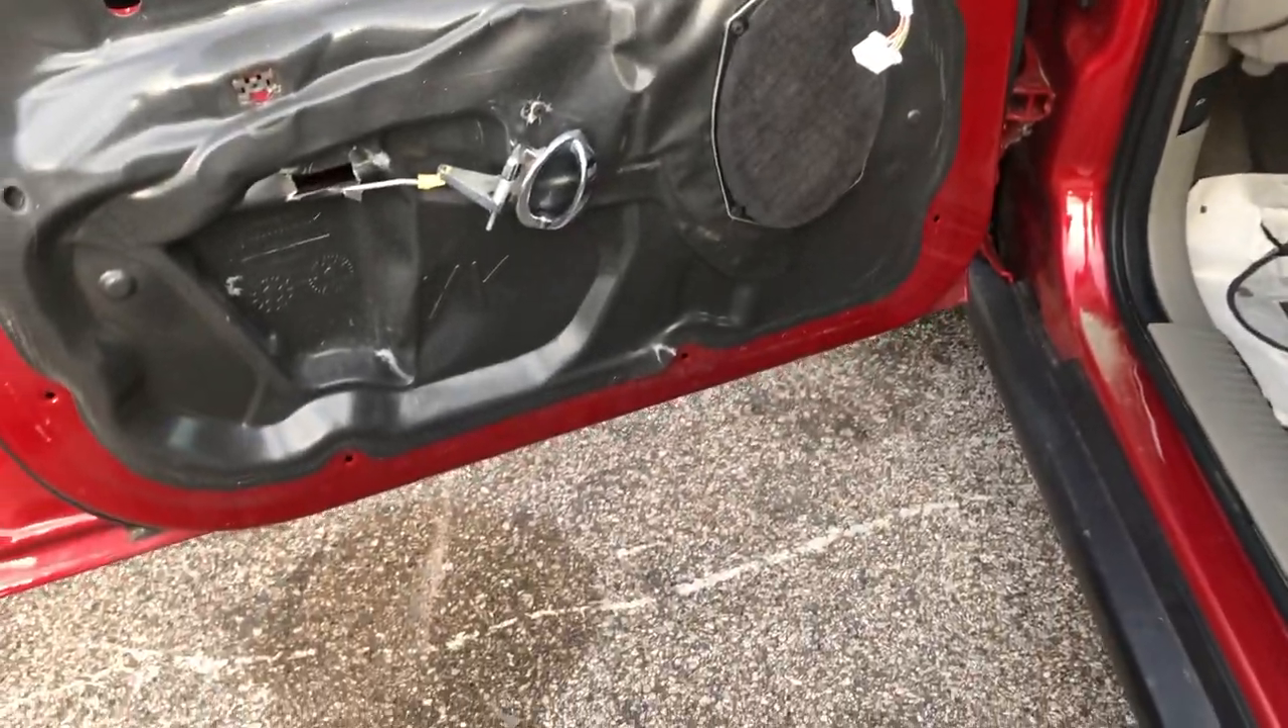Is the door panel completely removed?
Yes.